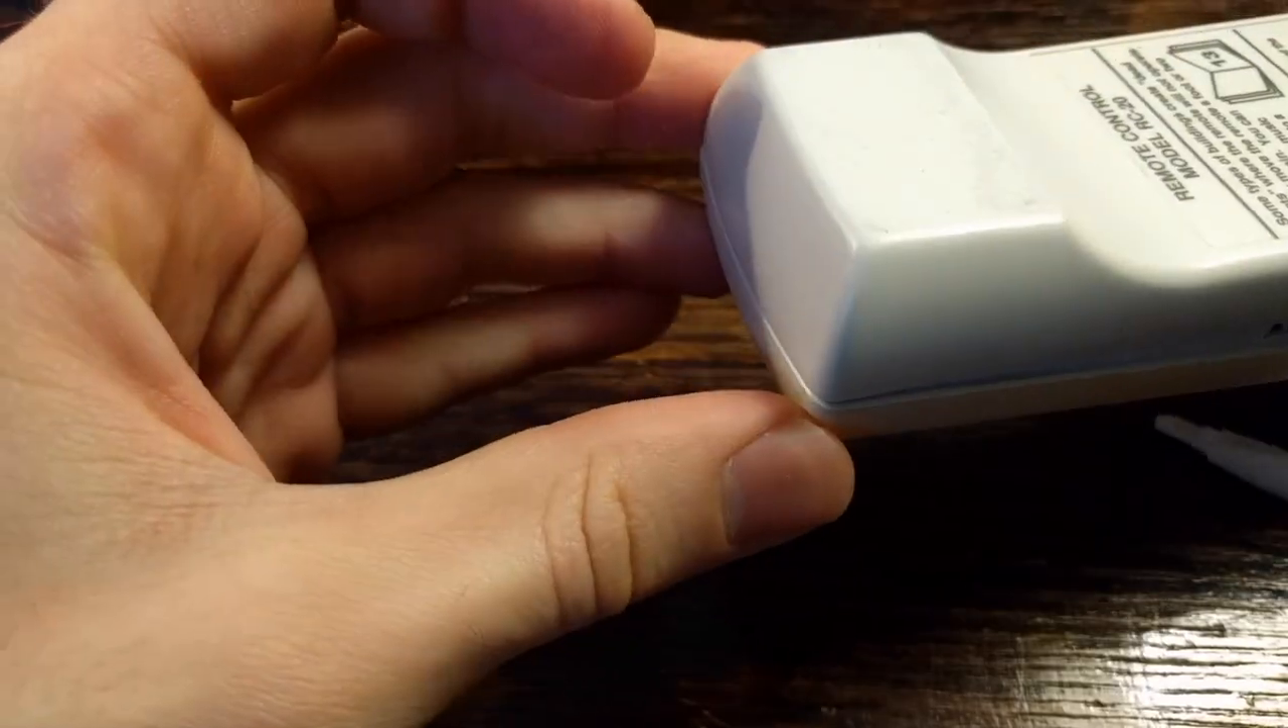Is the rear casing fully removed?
No.